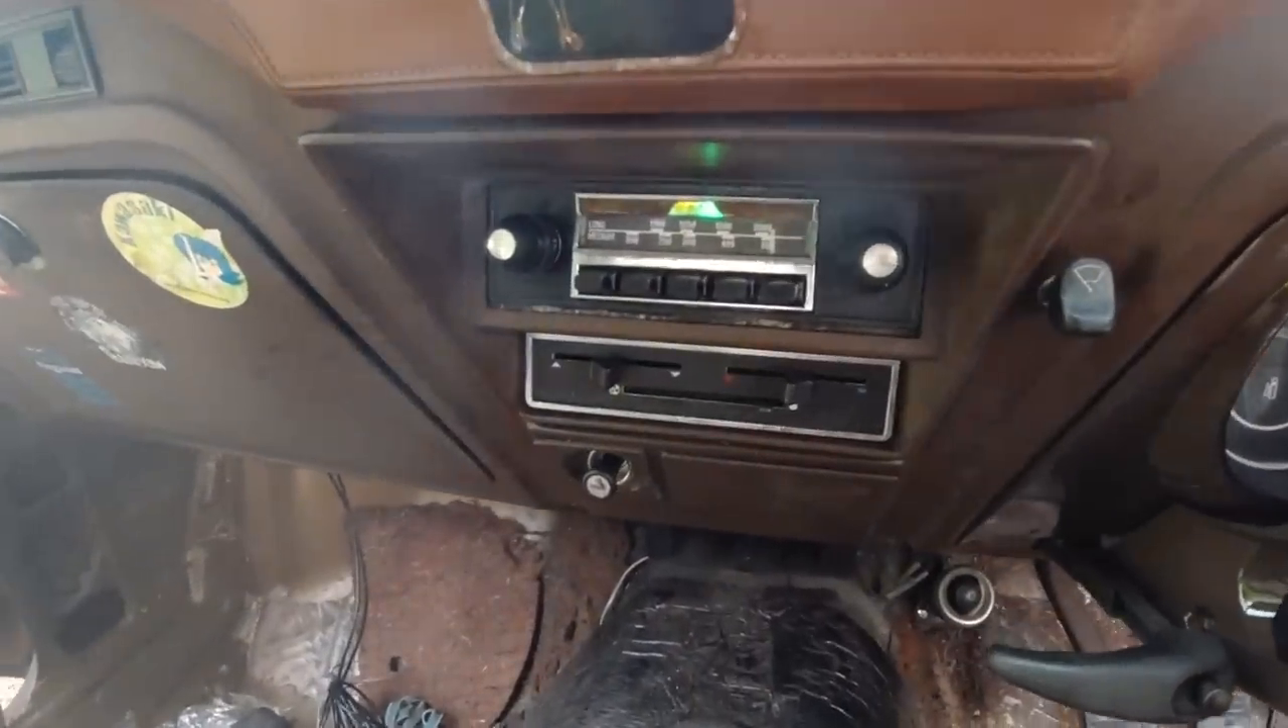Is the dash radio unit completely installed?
Yes.